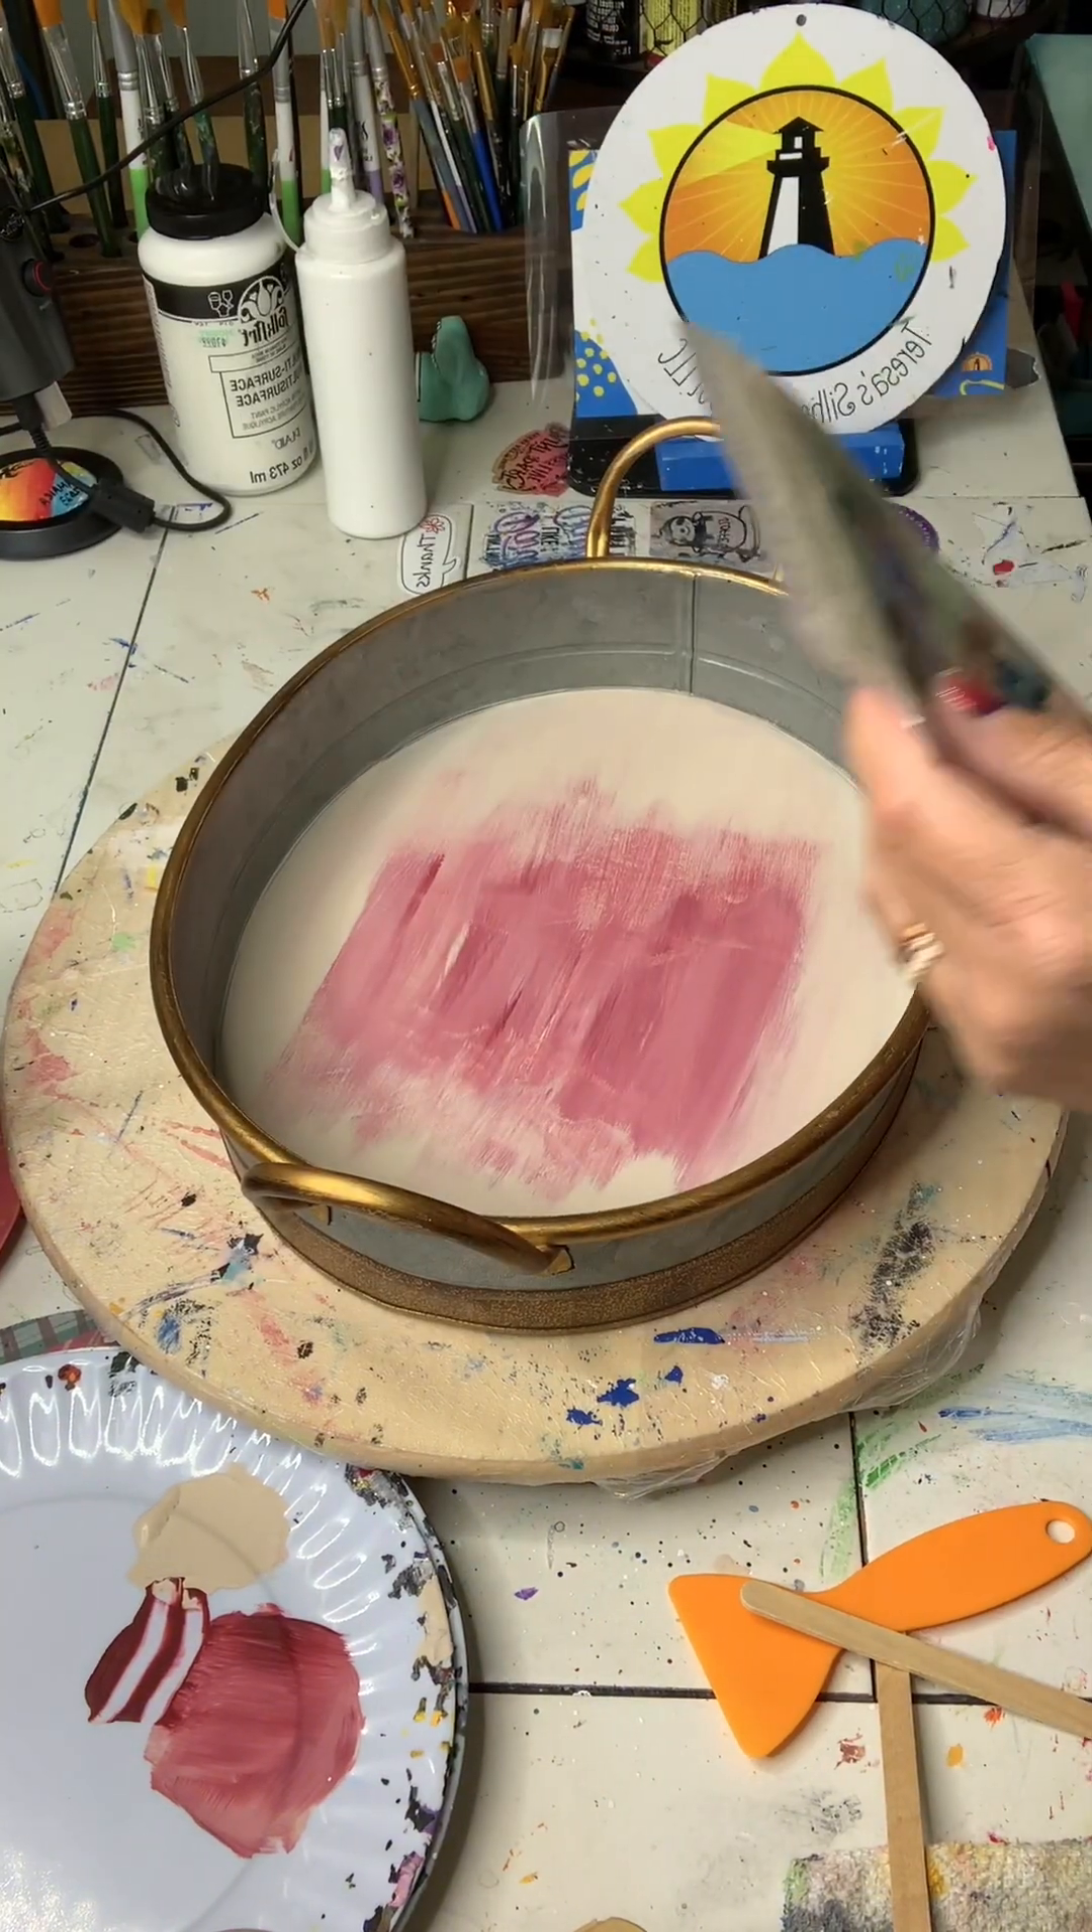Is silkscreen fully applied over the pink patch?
No.